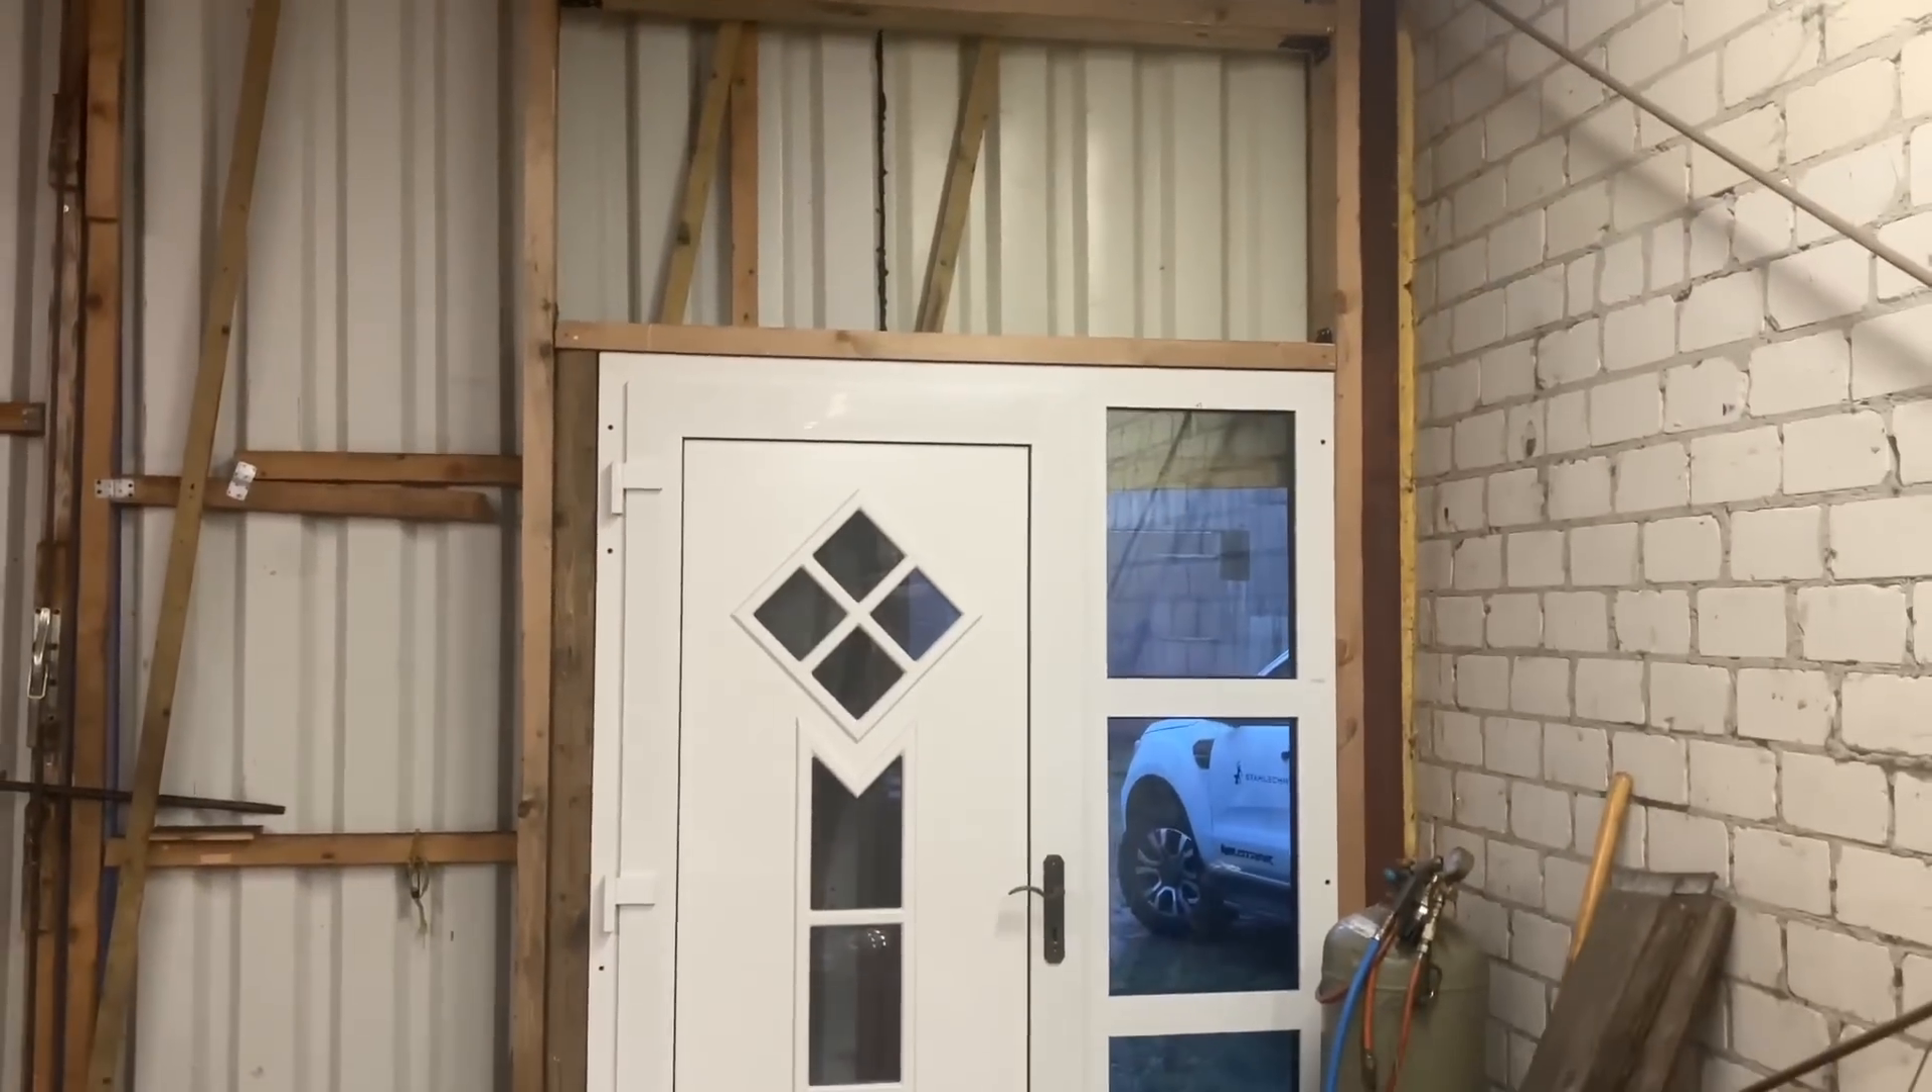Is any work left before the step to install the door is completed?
No.